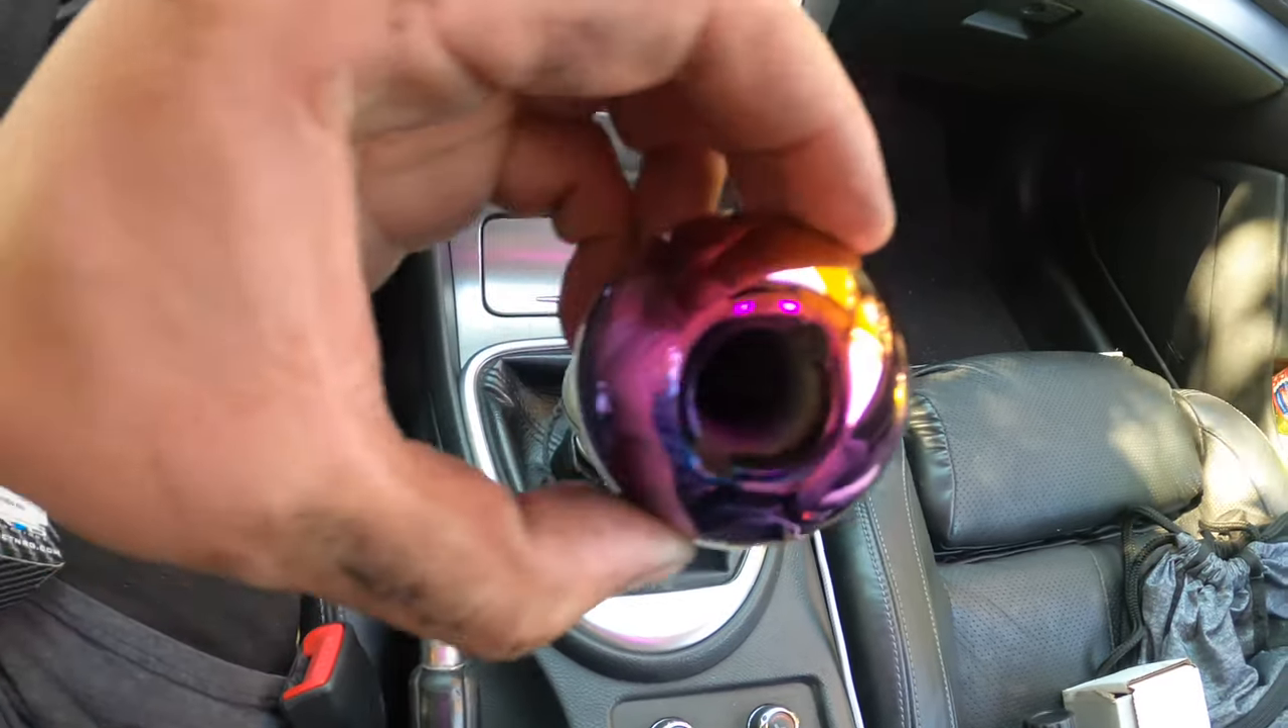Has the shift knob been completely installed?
No.